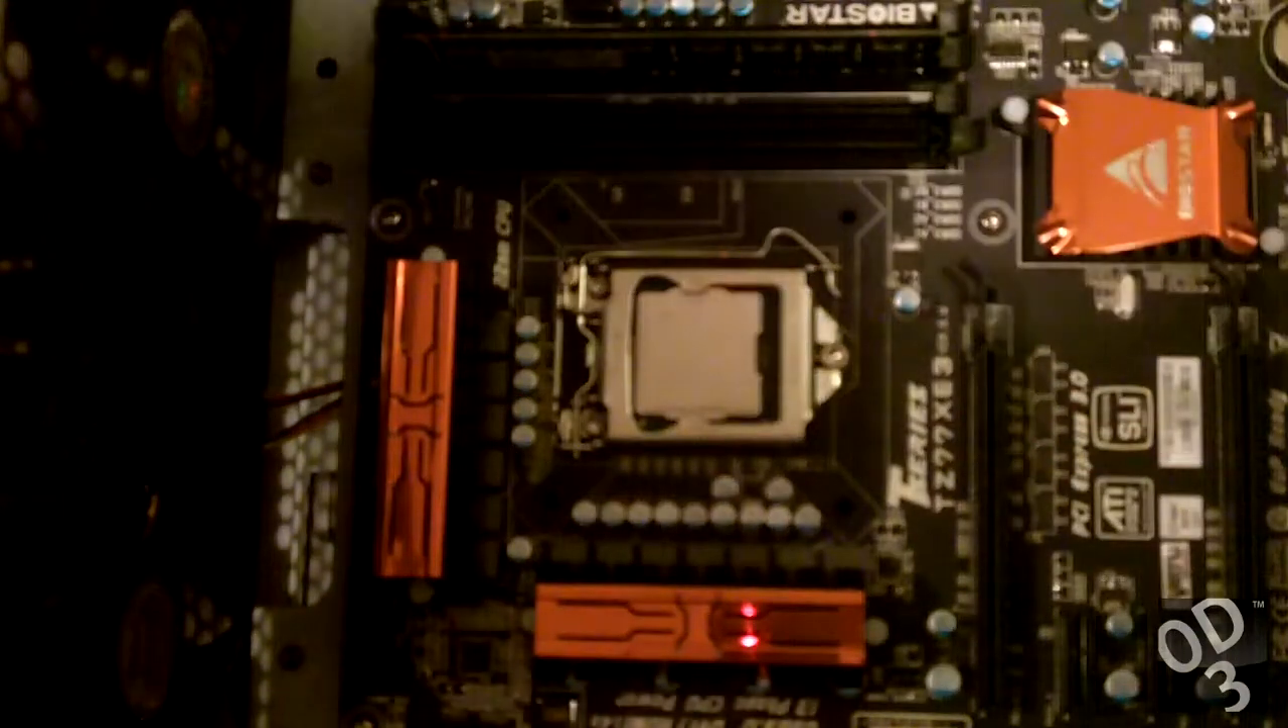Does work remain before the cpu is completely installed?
No.